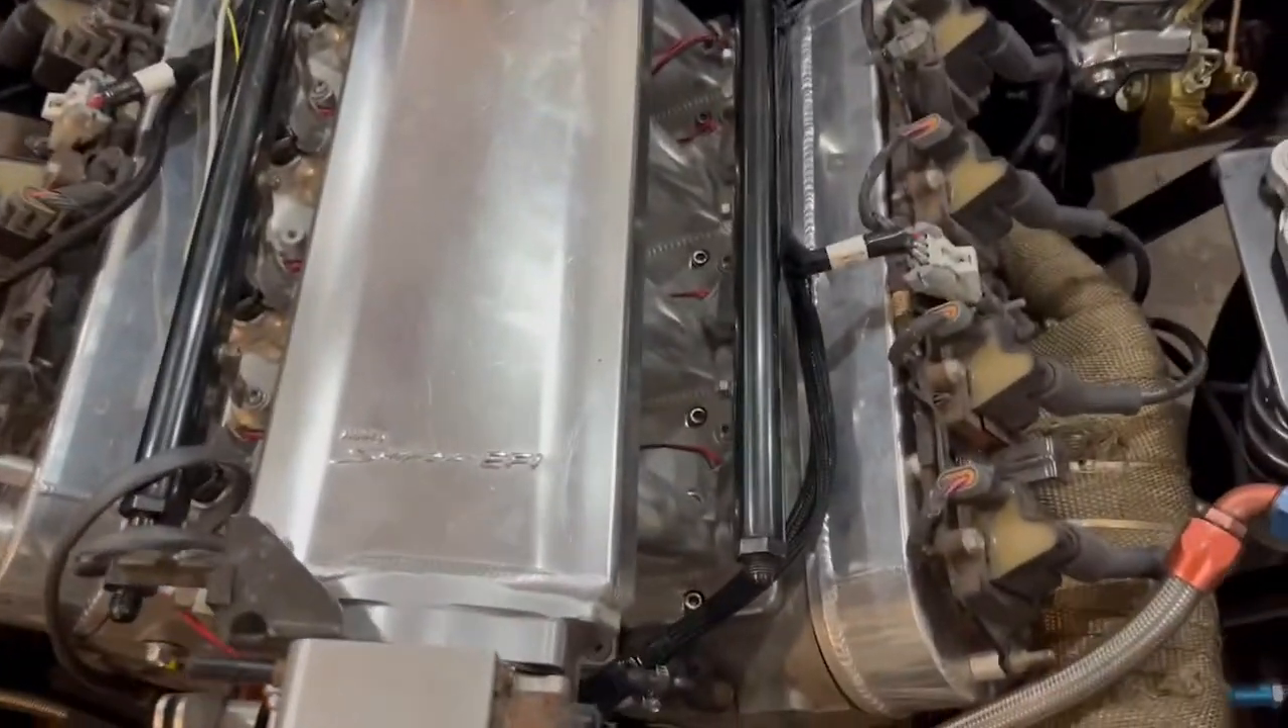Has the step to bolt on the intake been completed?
Yes.